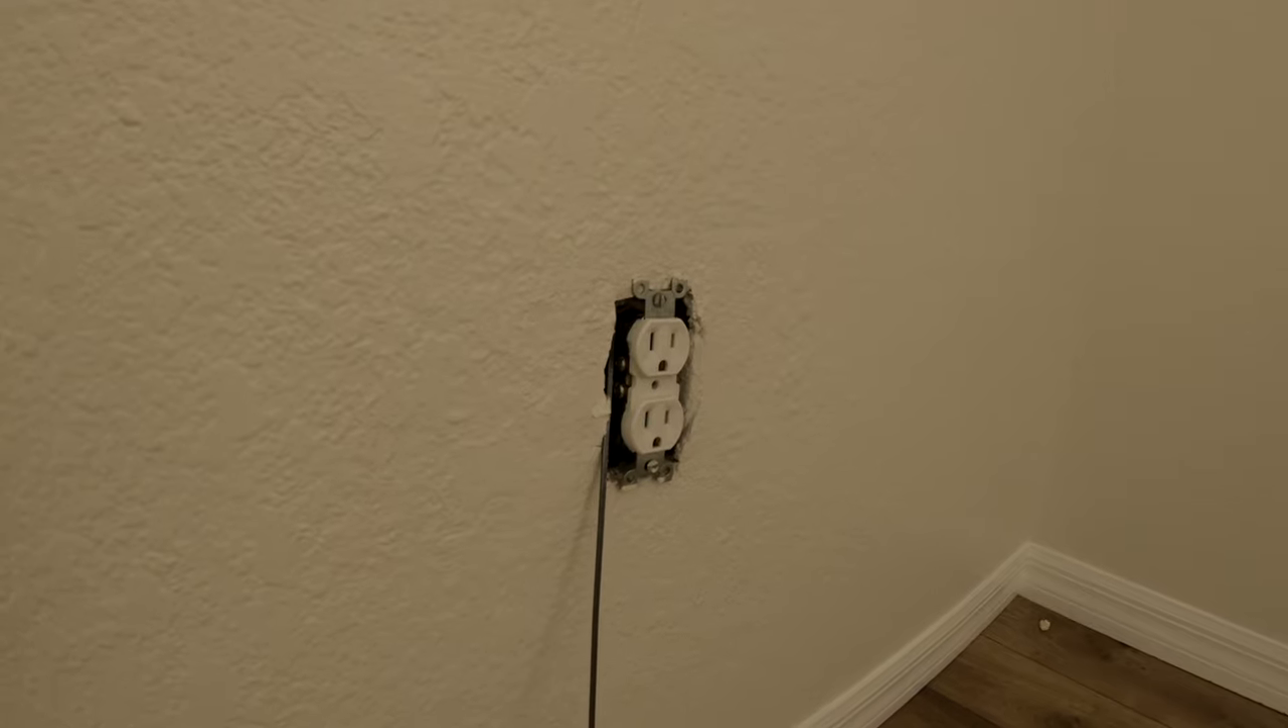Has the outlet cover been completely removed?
Yes.